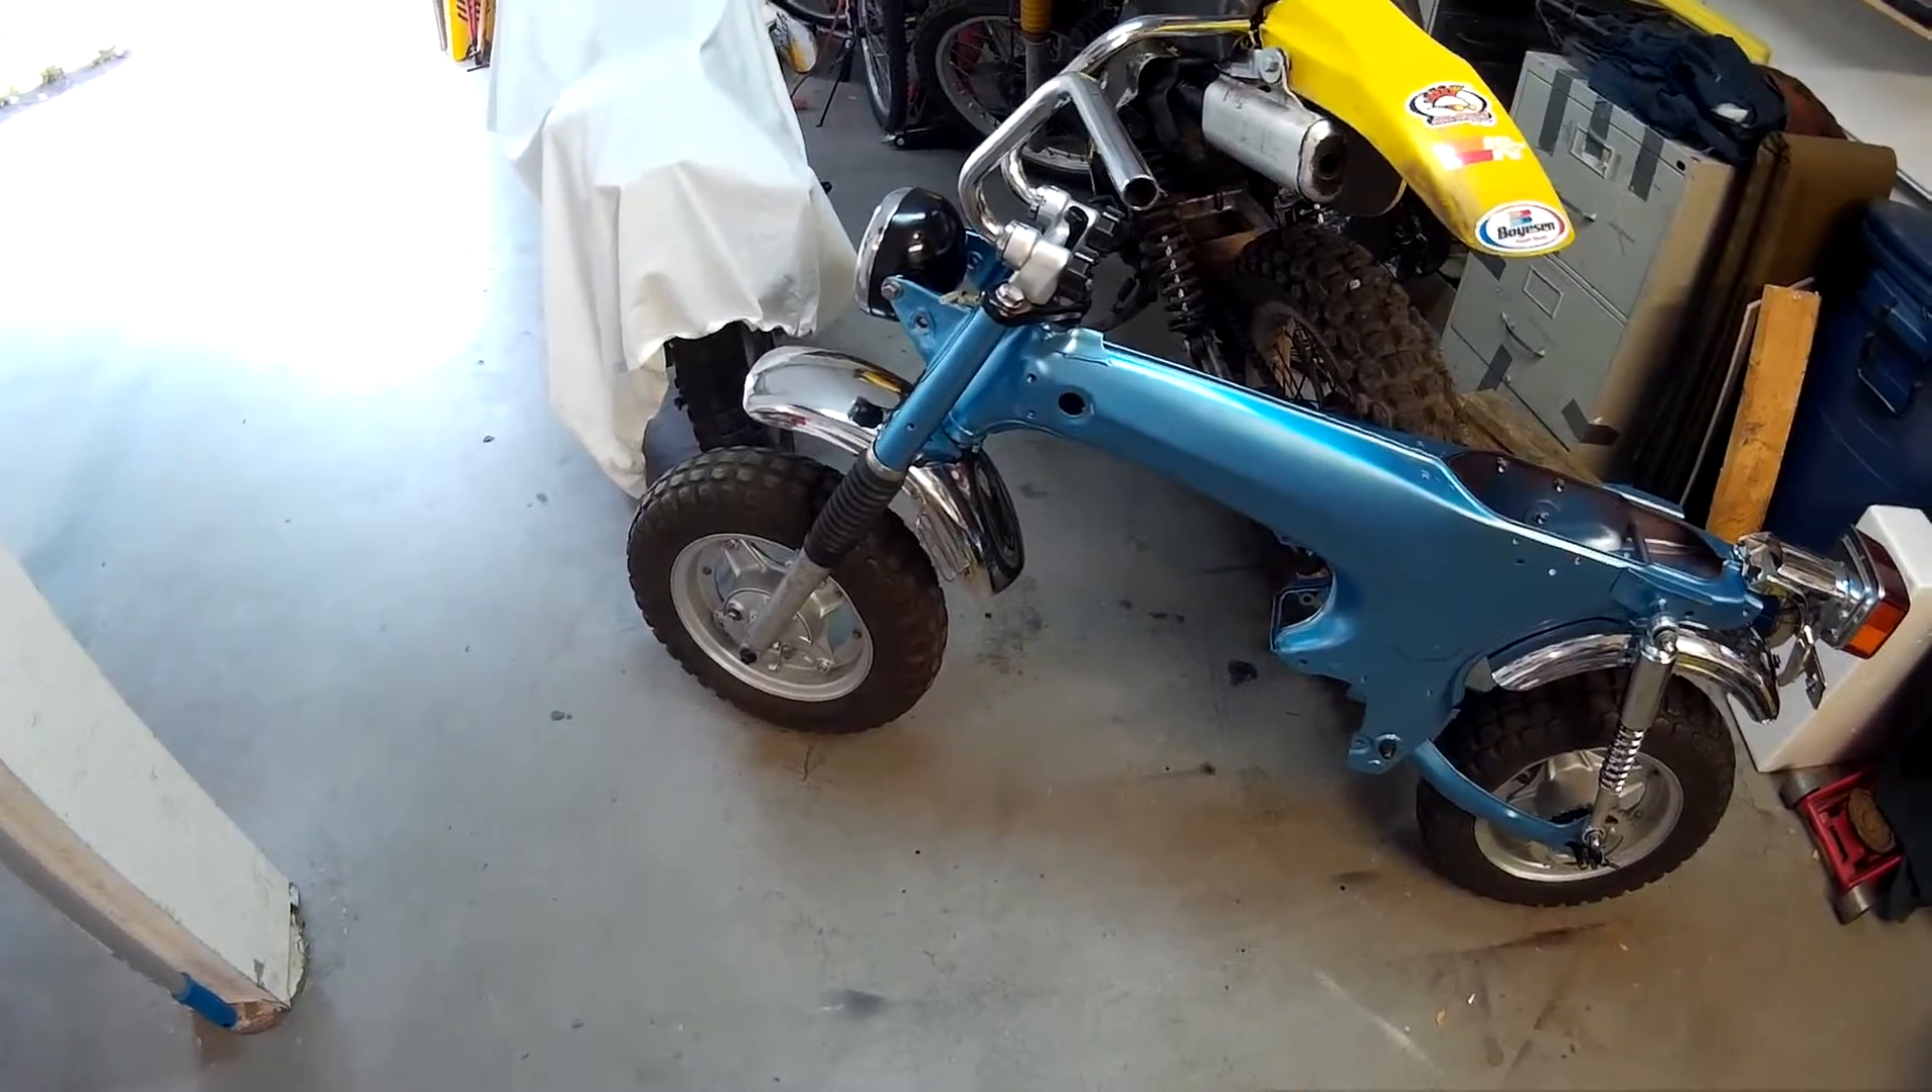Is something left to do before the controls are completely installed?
Yes.